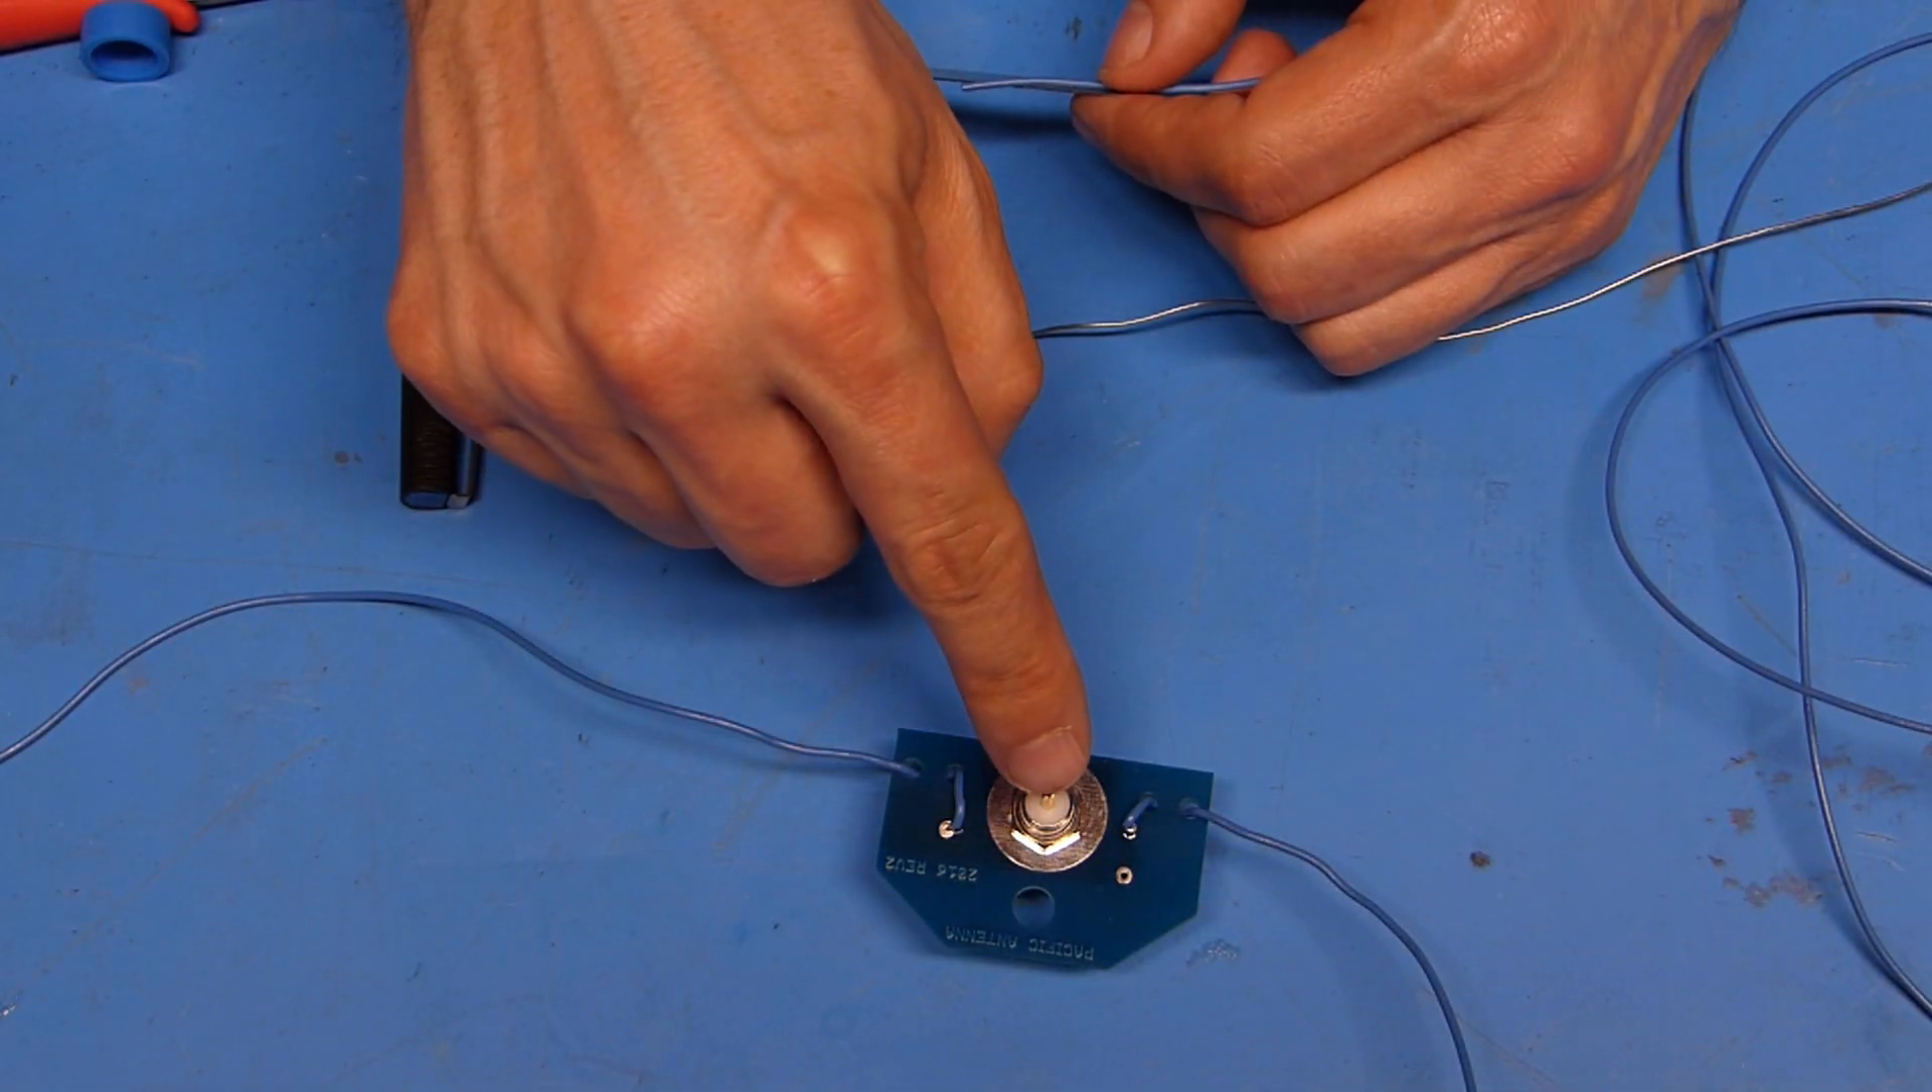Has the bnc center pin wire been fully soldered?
No.